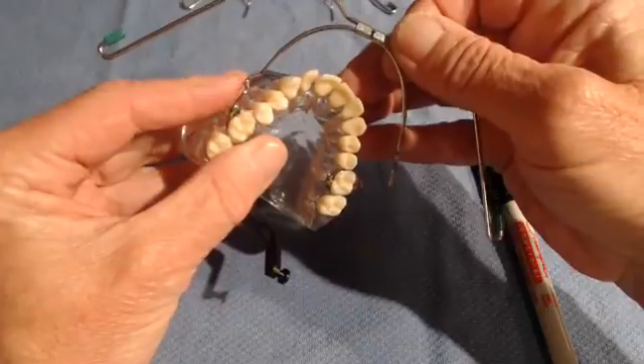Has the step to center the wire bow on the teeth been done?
No.